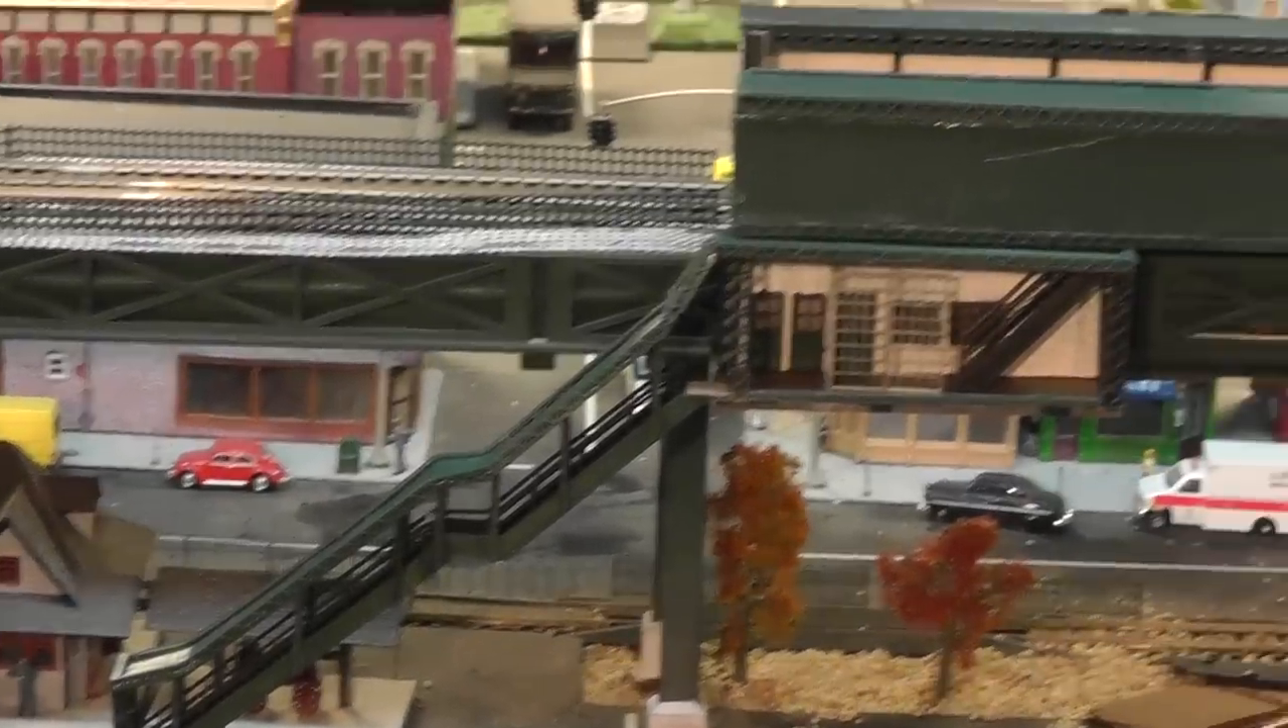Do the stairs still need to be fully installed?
No.